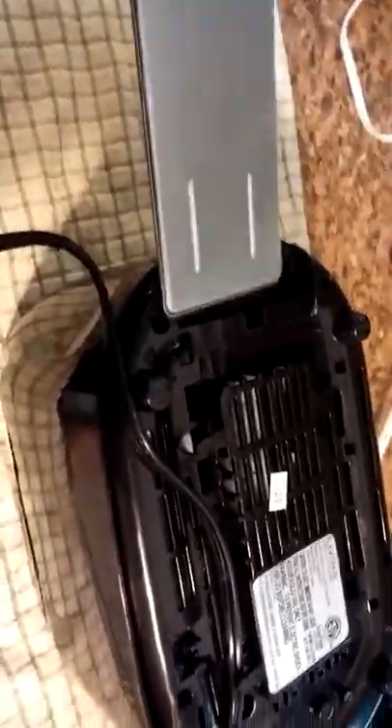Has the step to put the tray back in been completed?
No.